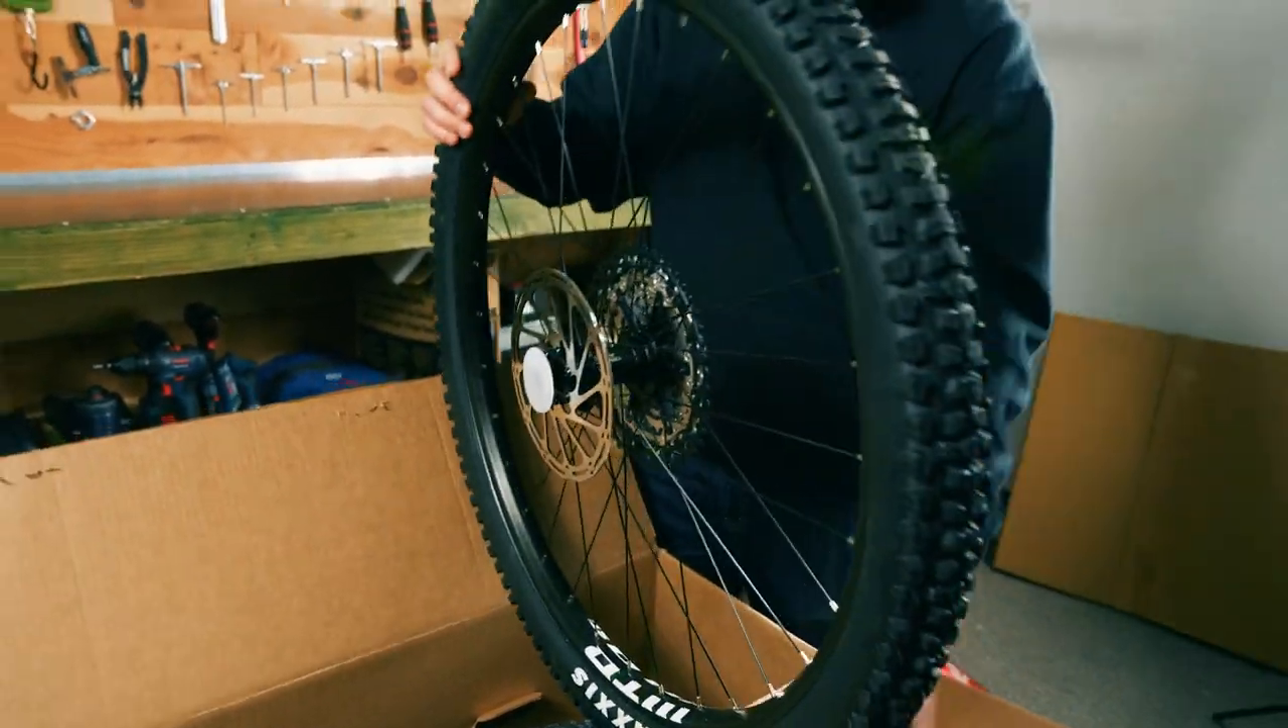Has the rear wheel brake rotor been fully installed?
Yes.